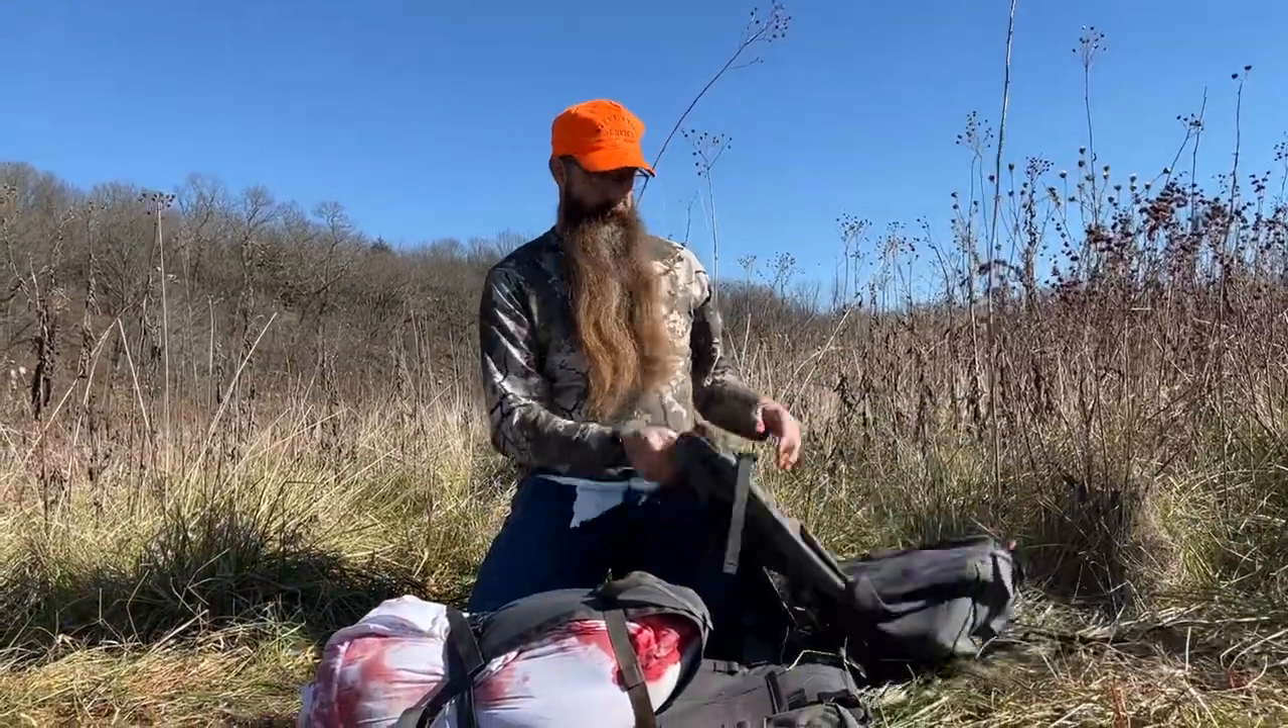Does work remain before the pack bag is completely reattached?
Yes.